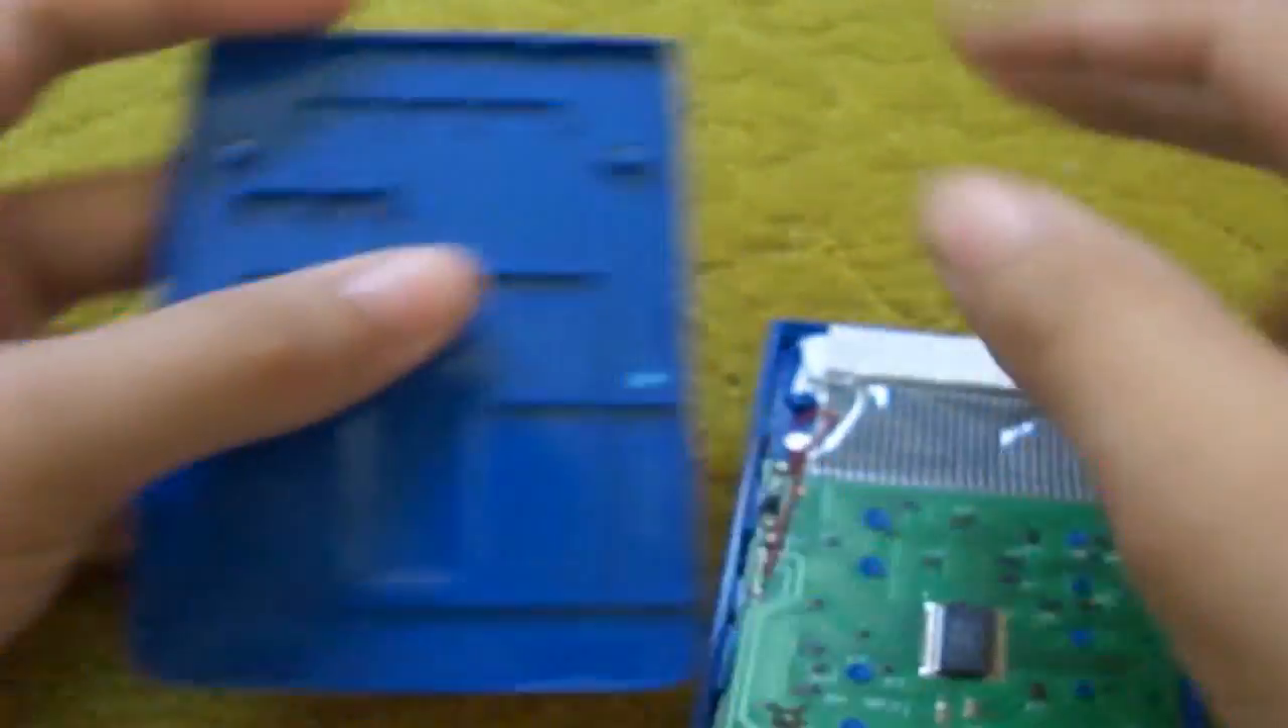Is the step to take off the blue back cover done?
Yes.